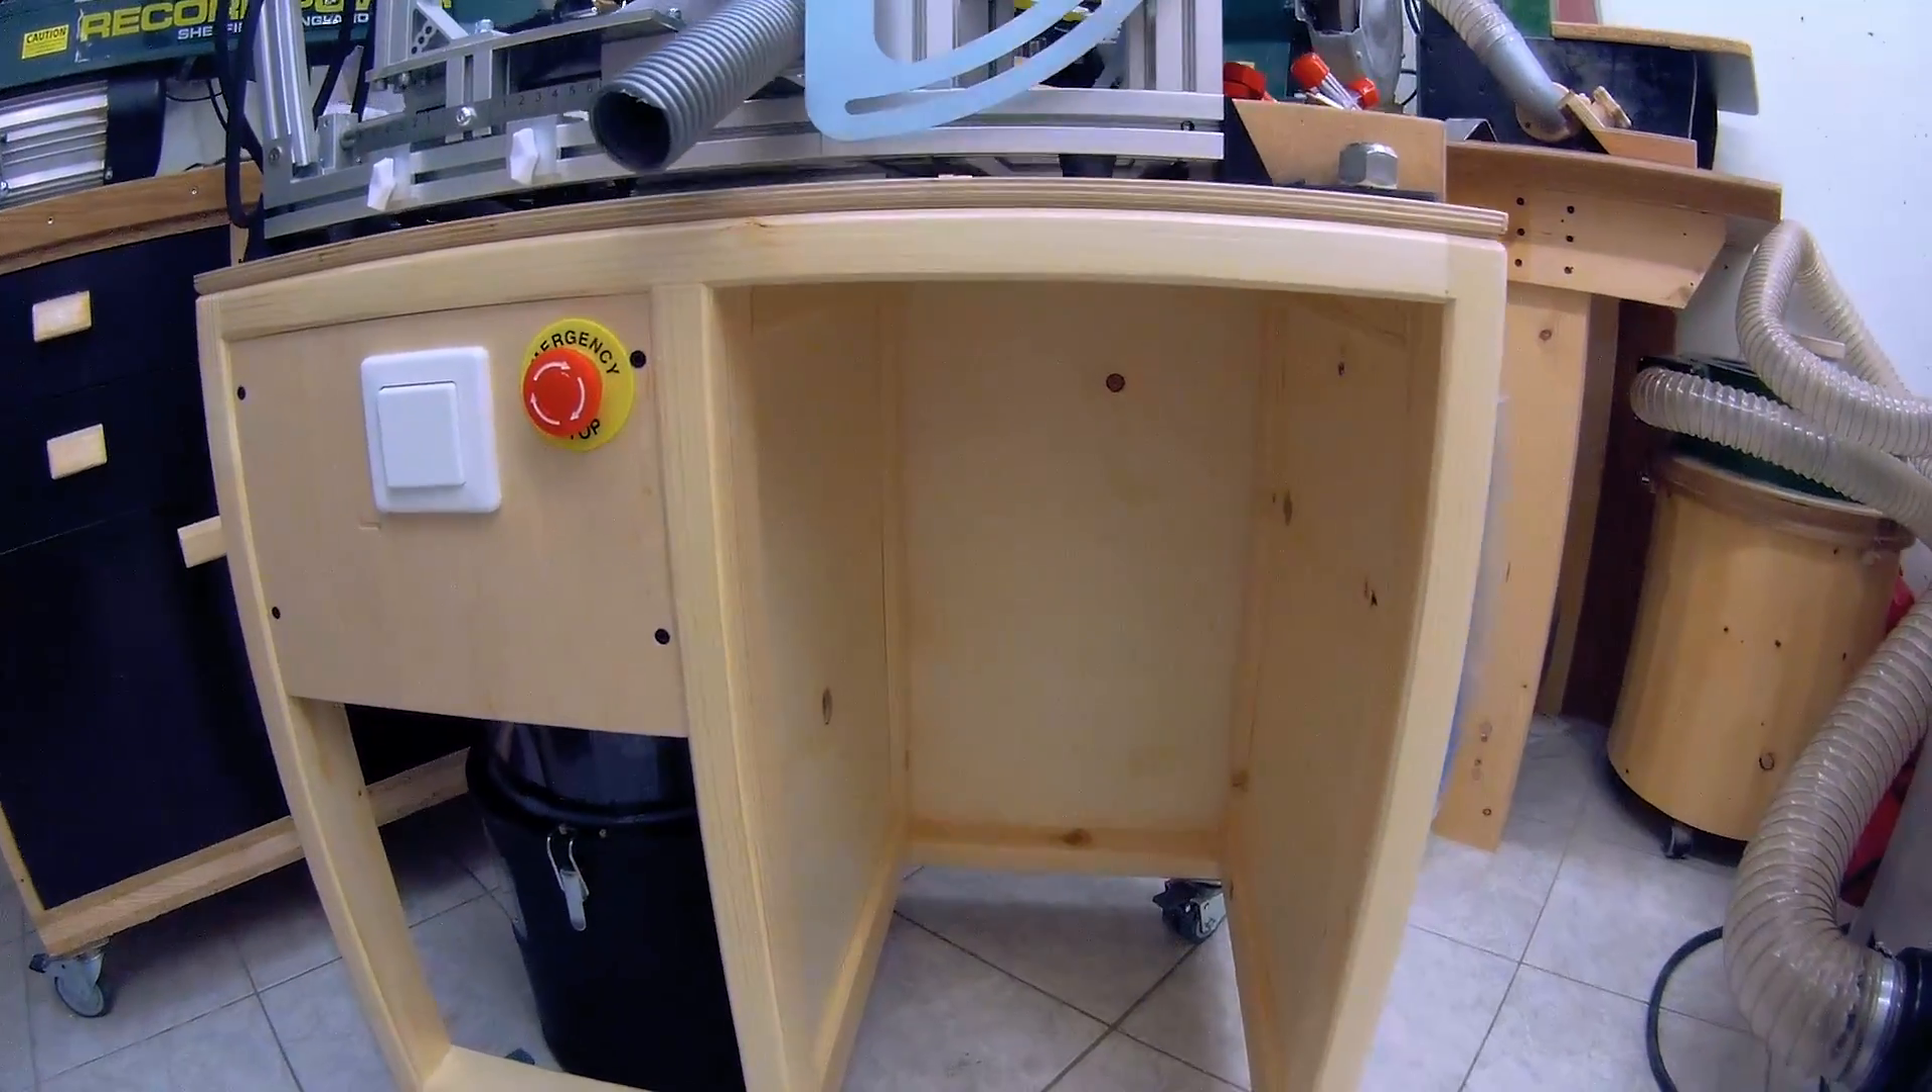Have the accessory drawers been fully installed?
No.